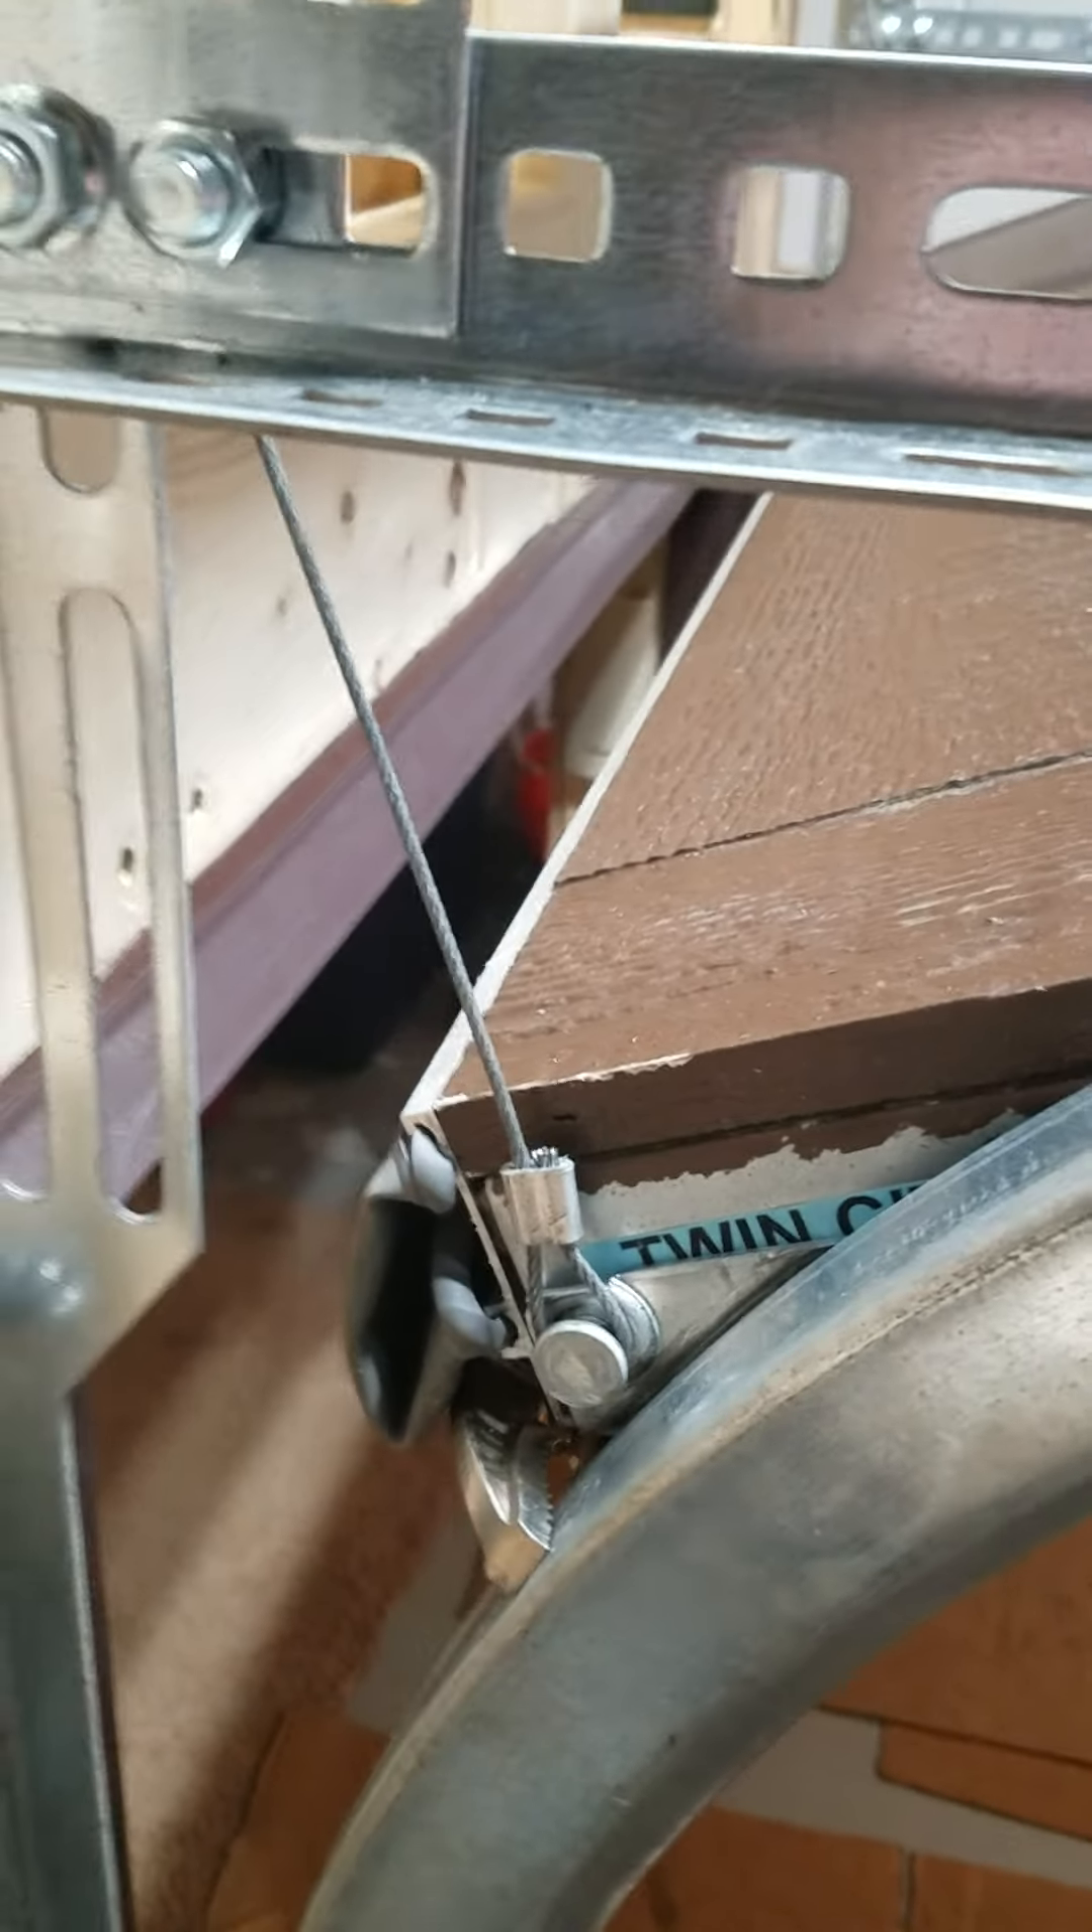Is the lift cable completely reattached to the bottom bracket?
Yes.